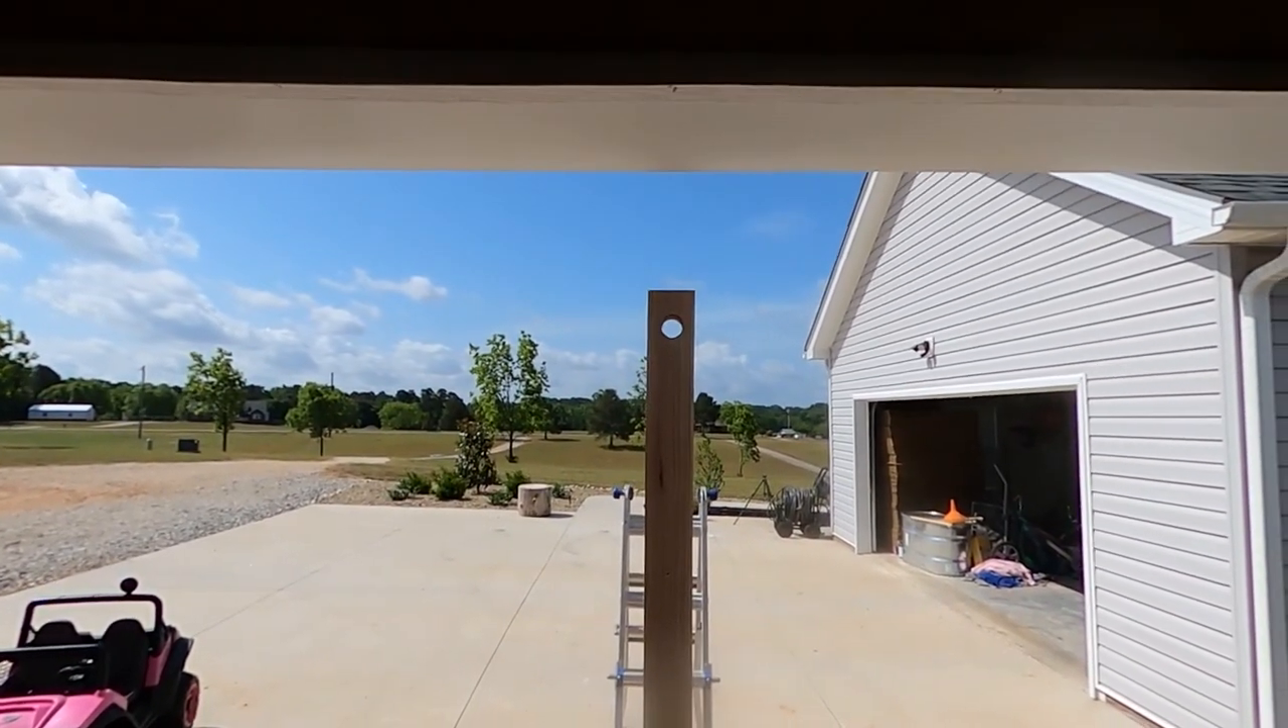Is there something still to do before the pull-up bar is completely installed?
Yes.